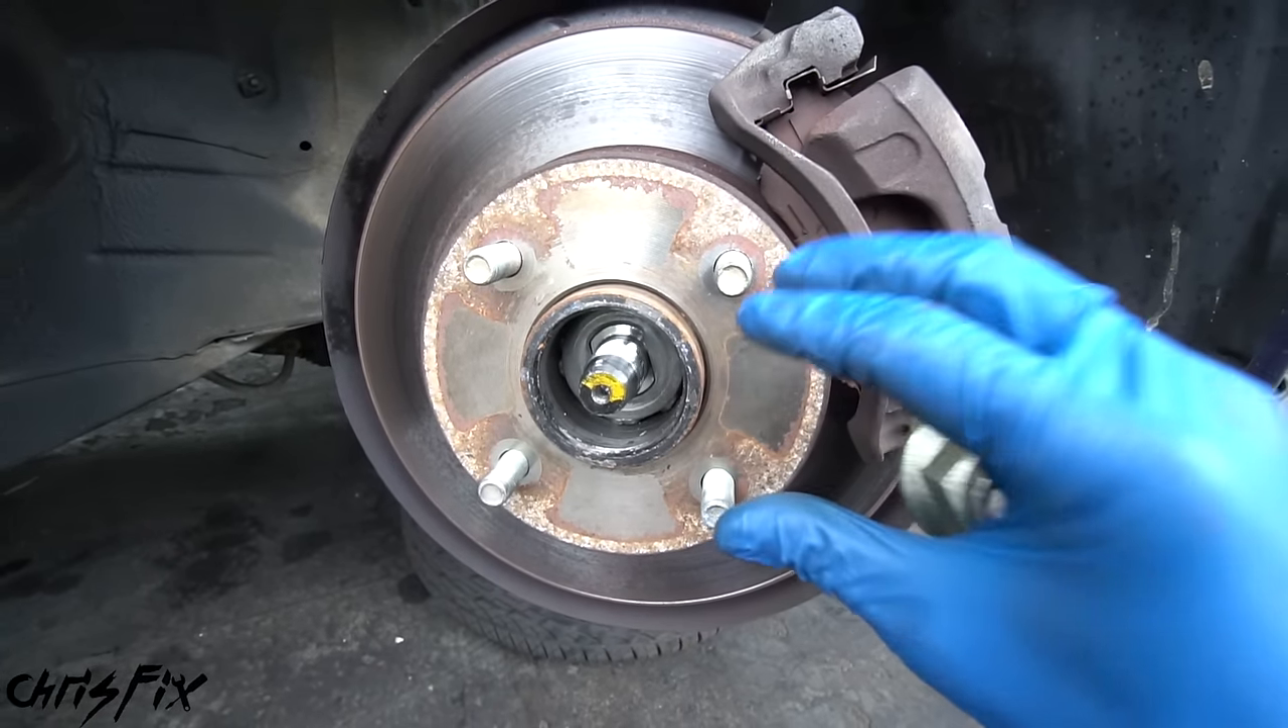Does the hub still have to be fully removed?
Yes.